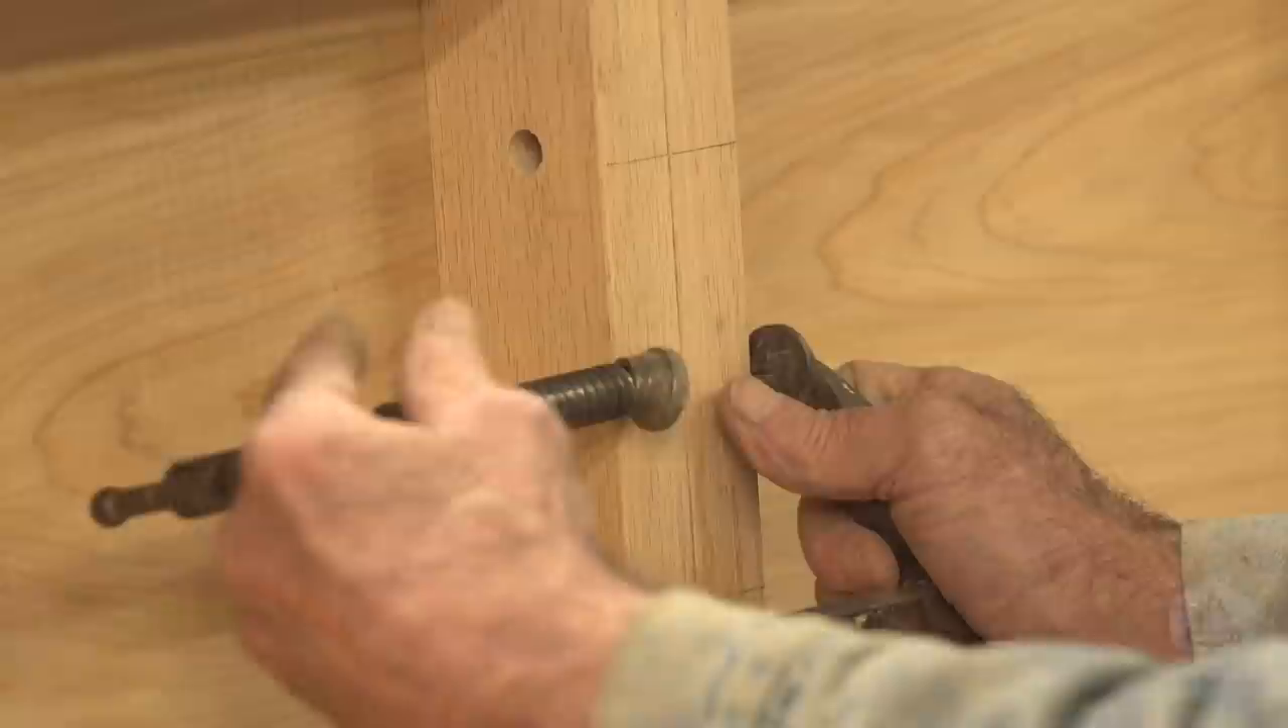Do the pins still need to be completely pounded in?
Yes.